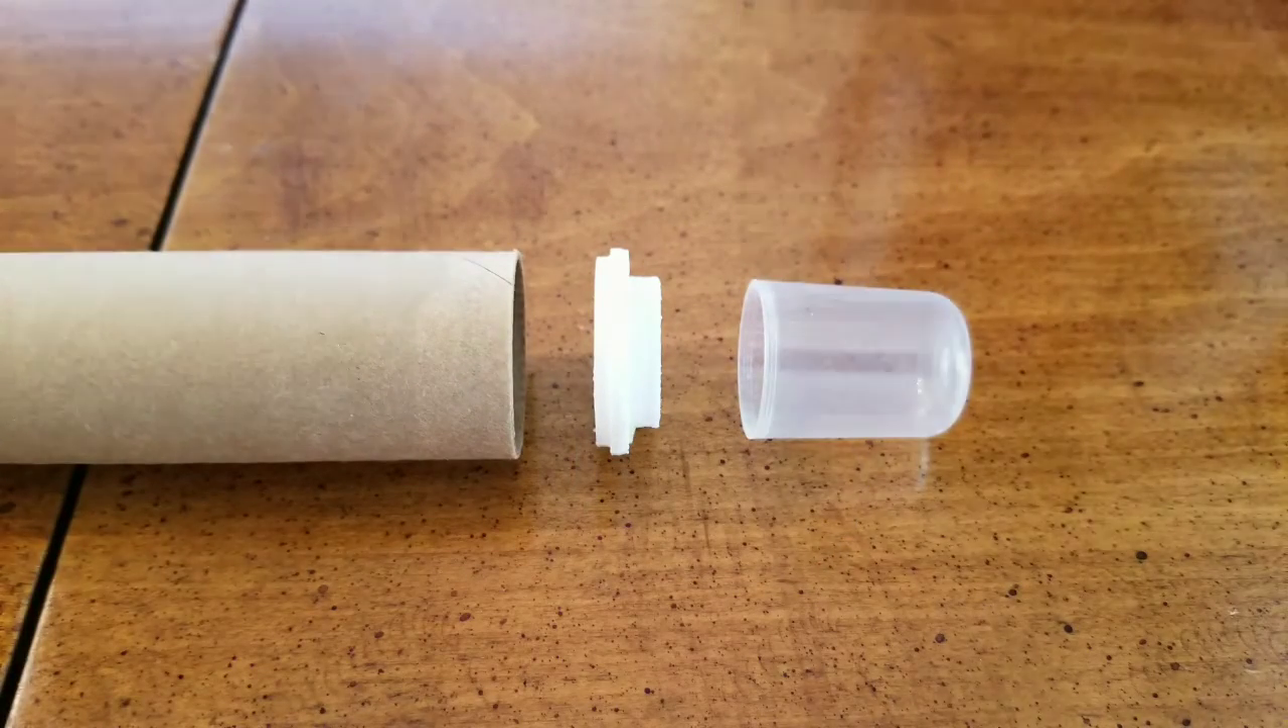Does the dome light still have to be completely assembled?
Yes.